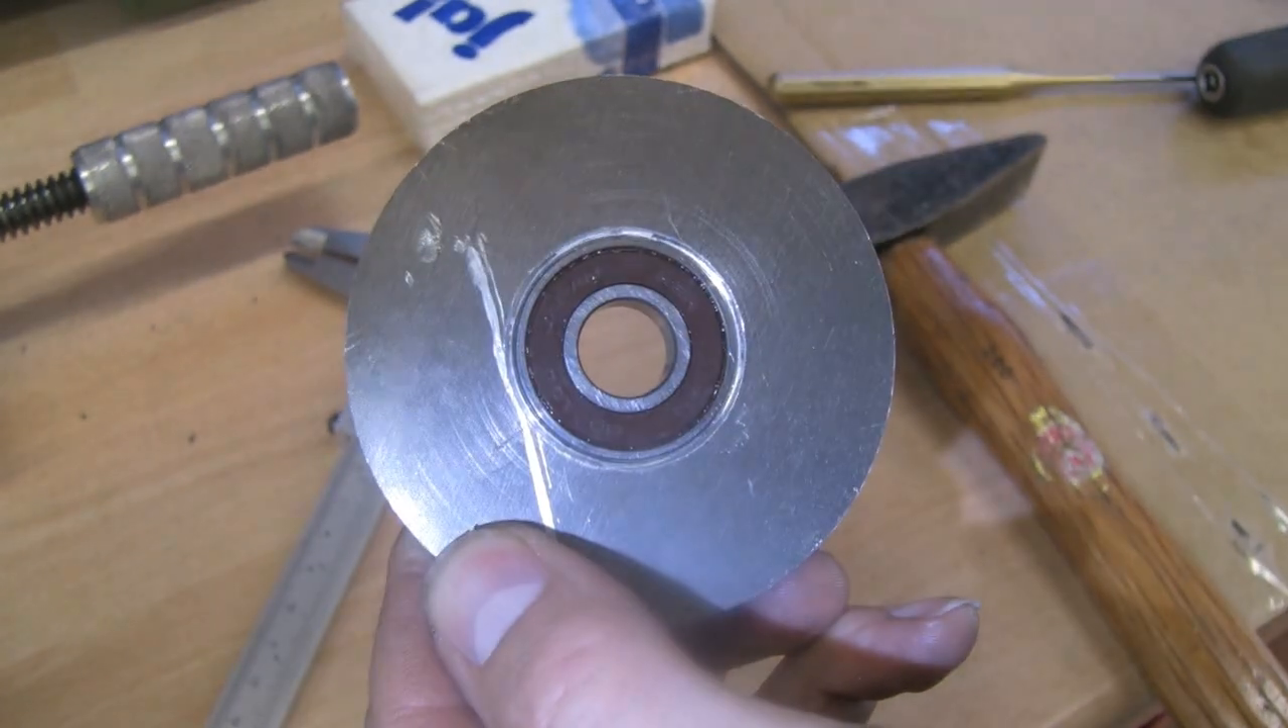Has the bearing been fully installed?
Yes.